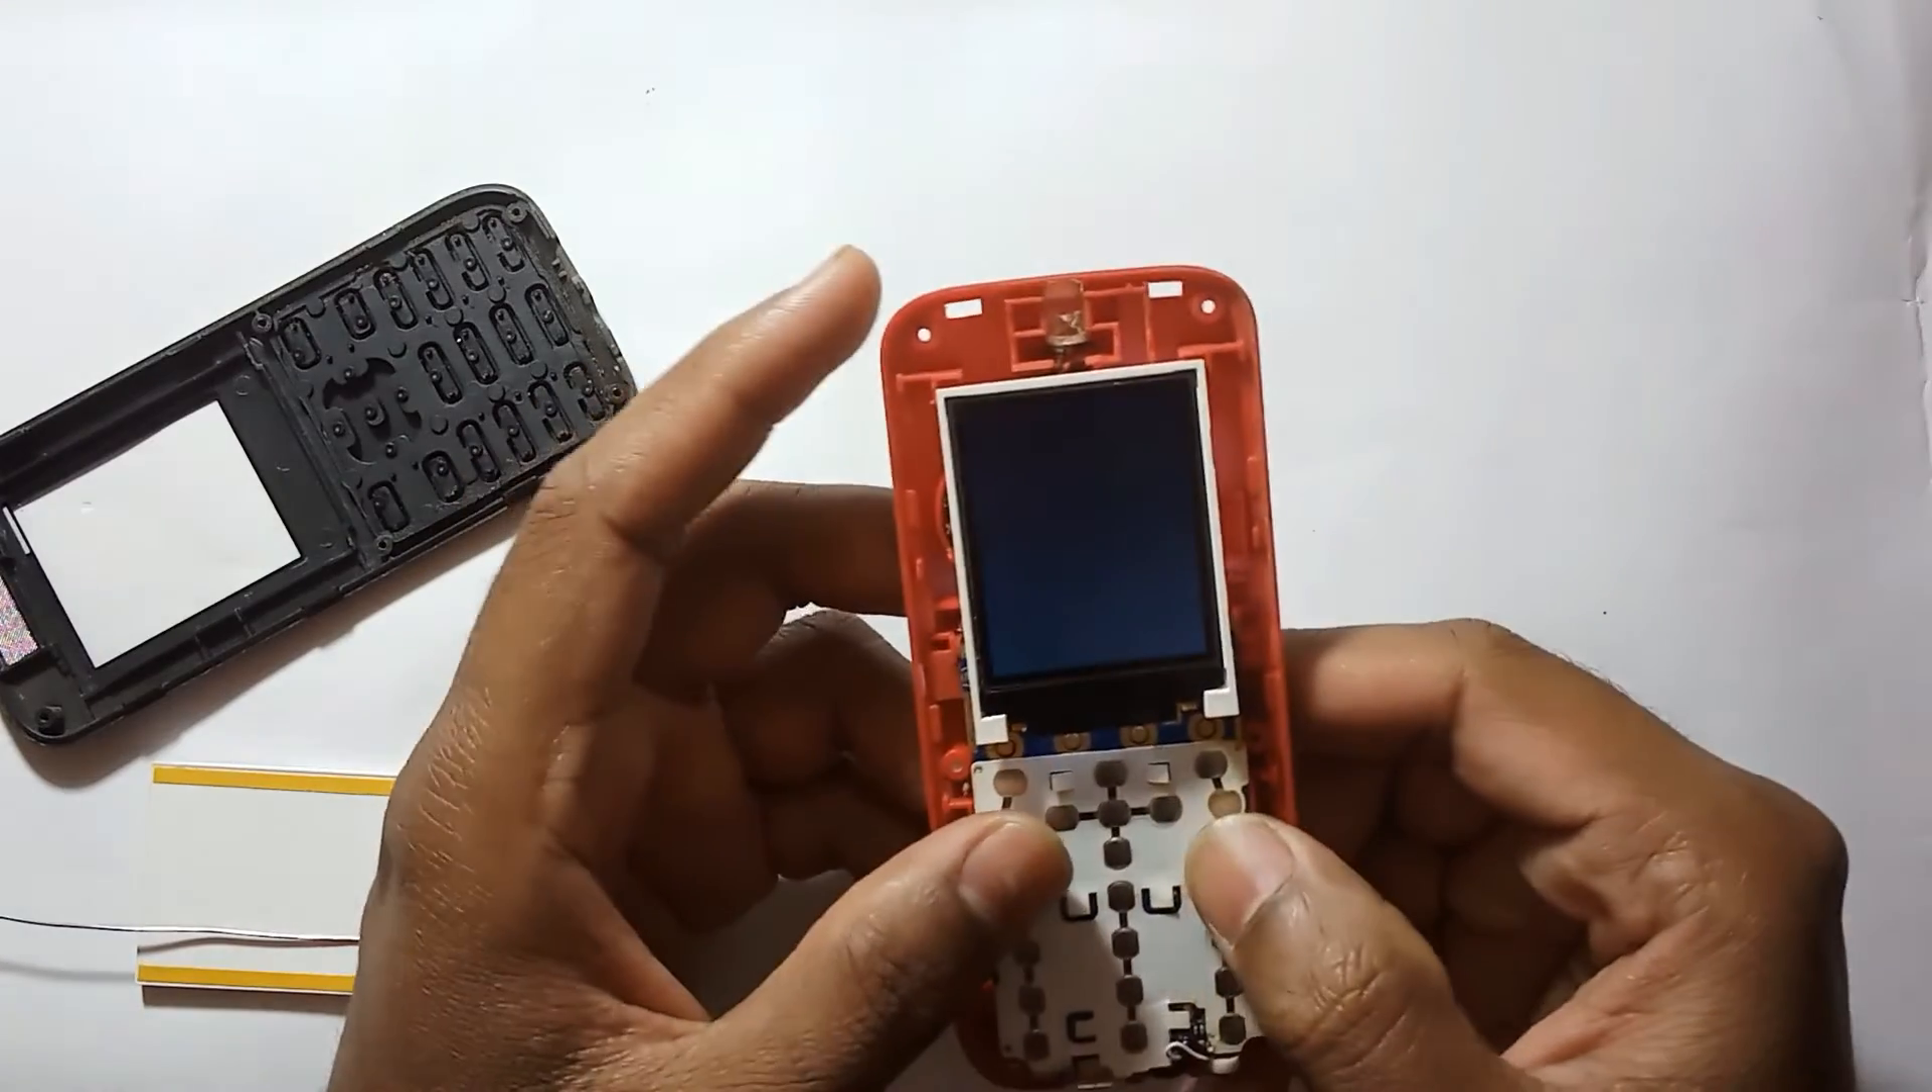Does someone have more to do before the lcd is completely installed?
No.